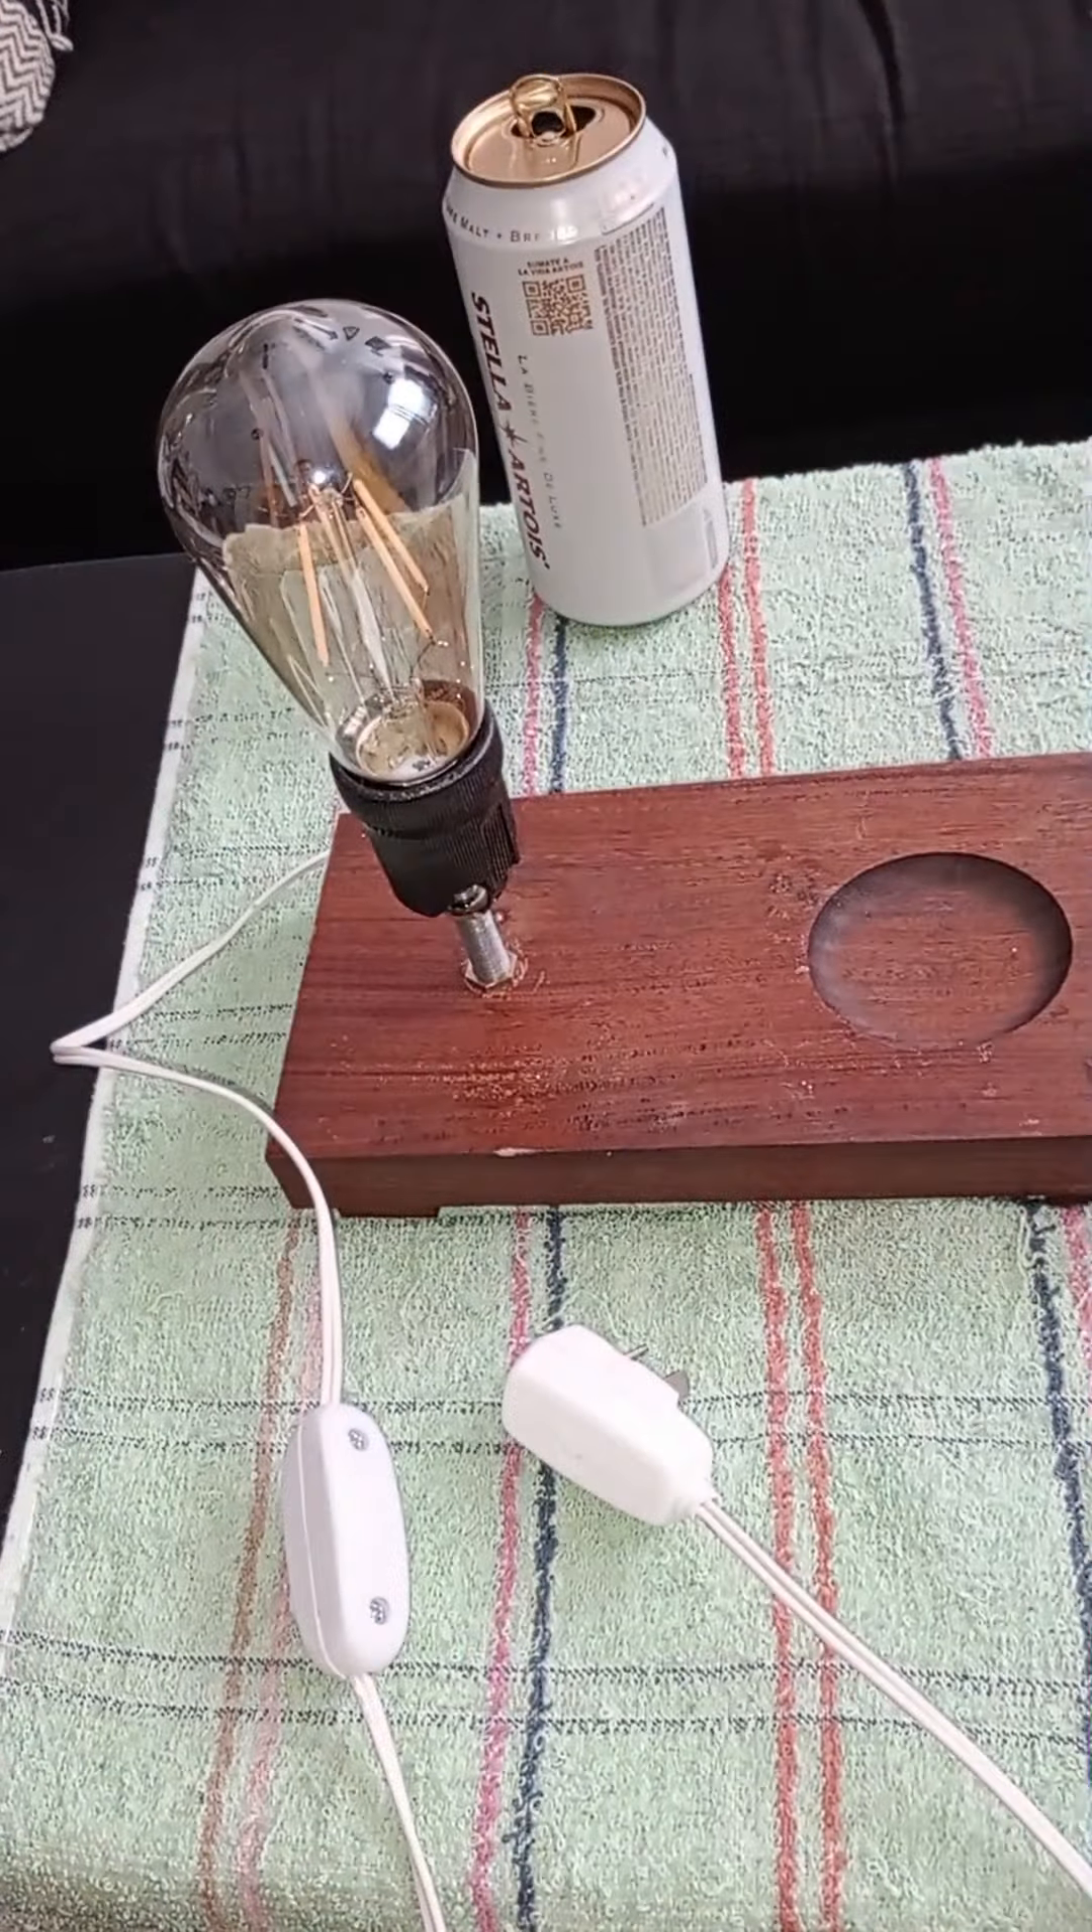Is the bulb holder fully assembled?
Yes.